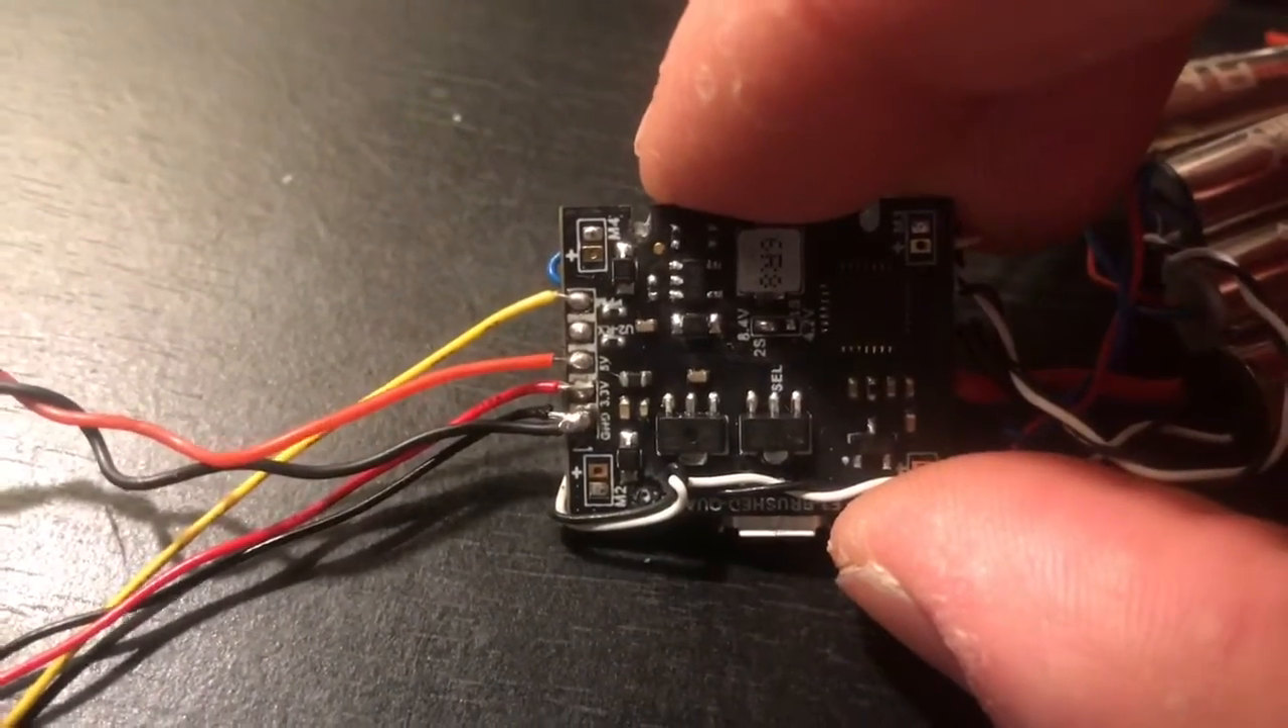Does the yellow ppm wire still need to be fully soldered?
No.